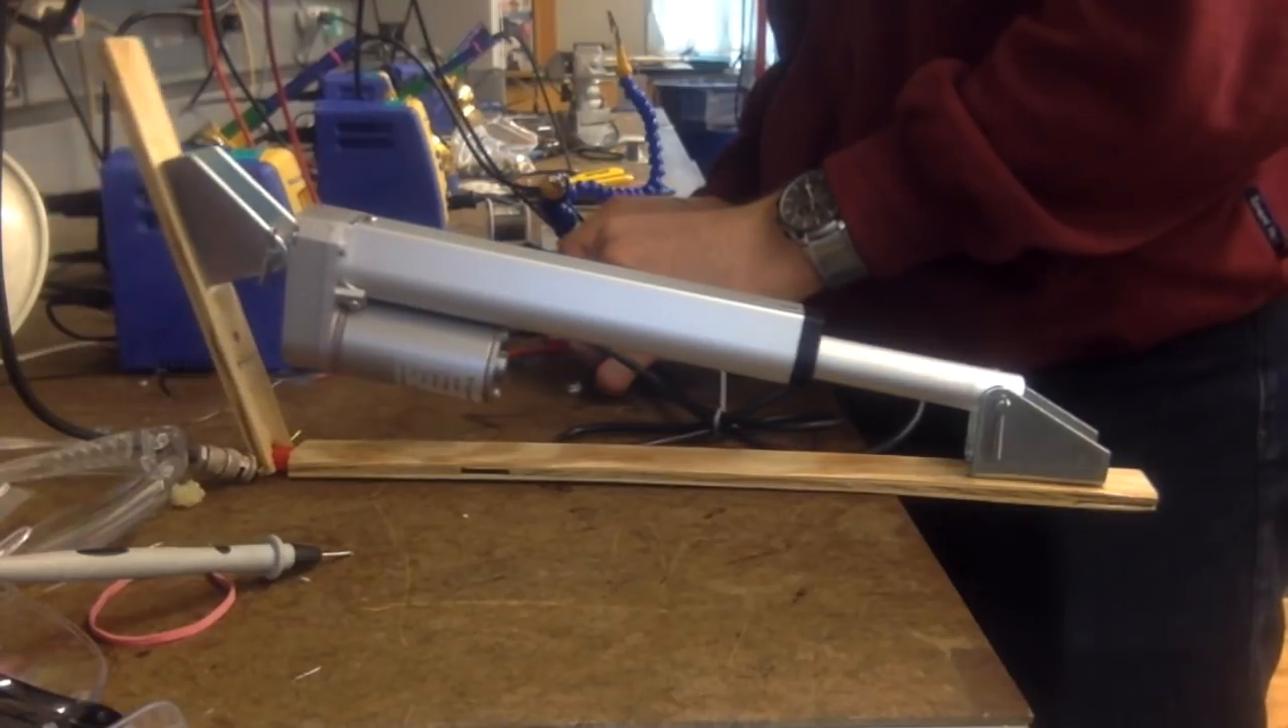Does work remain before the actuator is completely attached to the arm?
No.